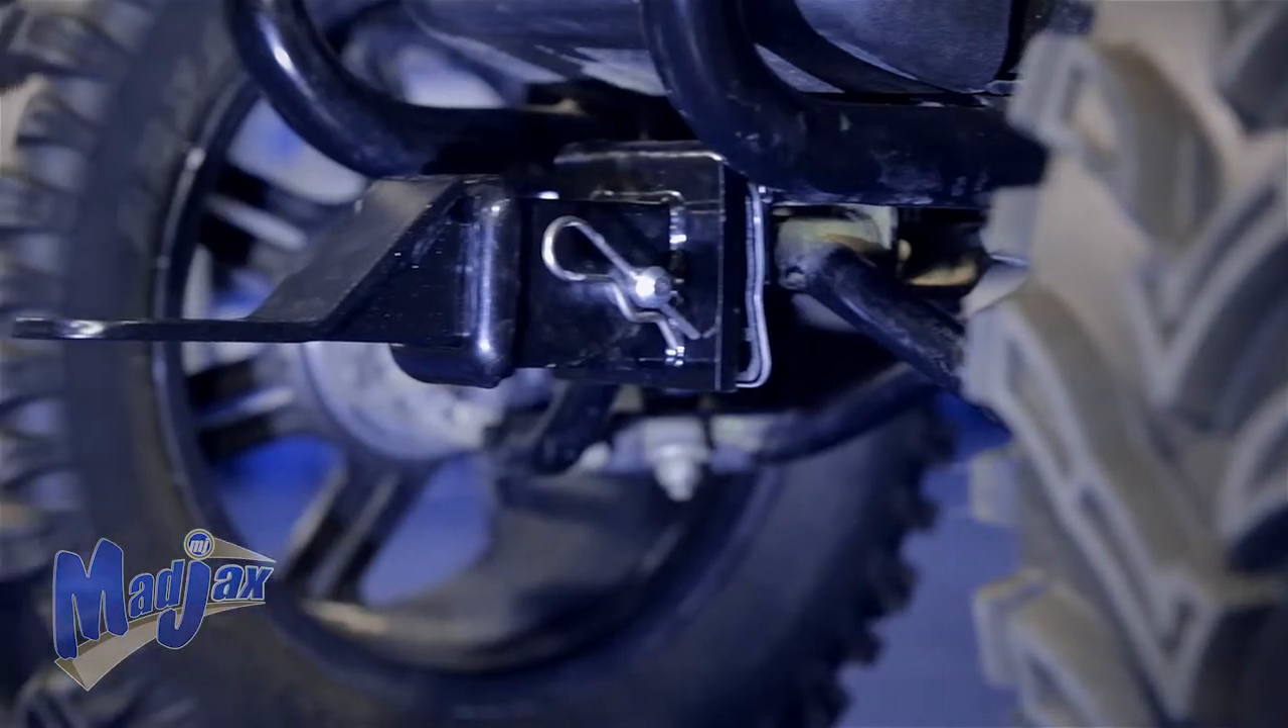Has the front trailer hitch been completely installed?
Yes.